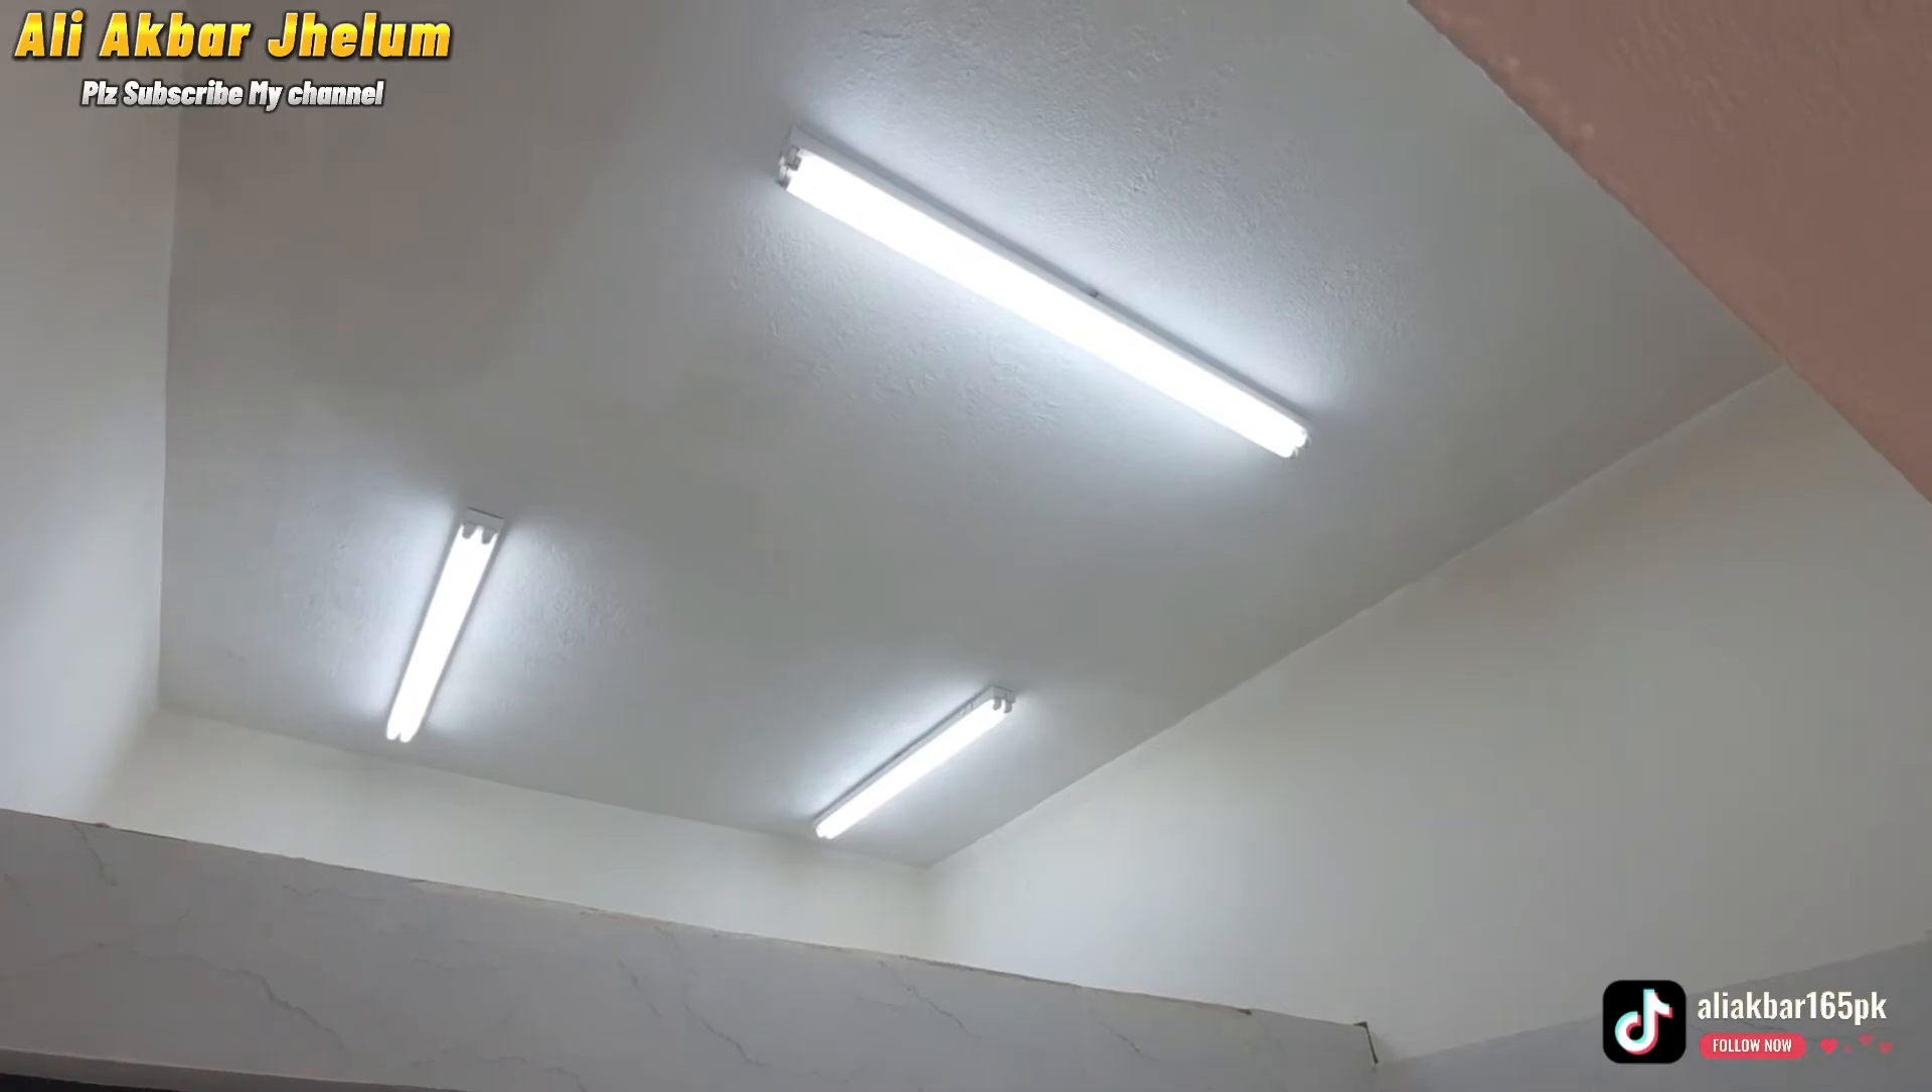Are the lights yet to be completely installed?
No.